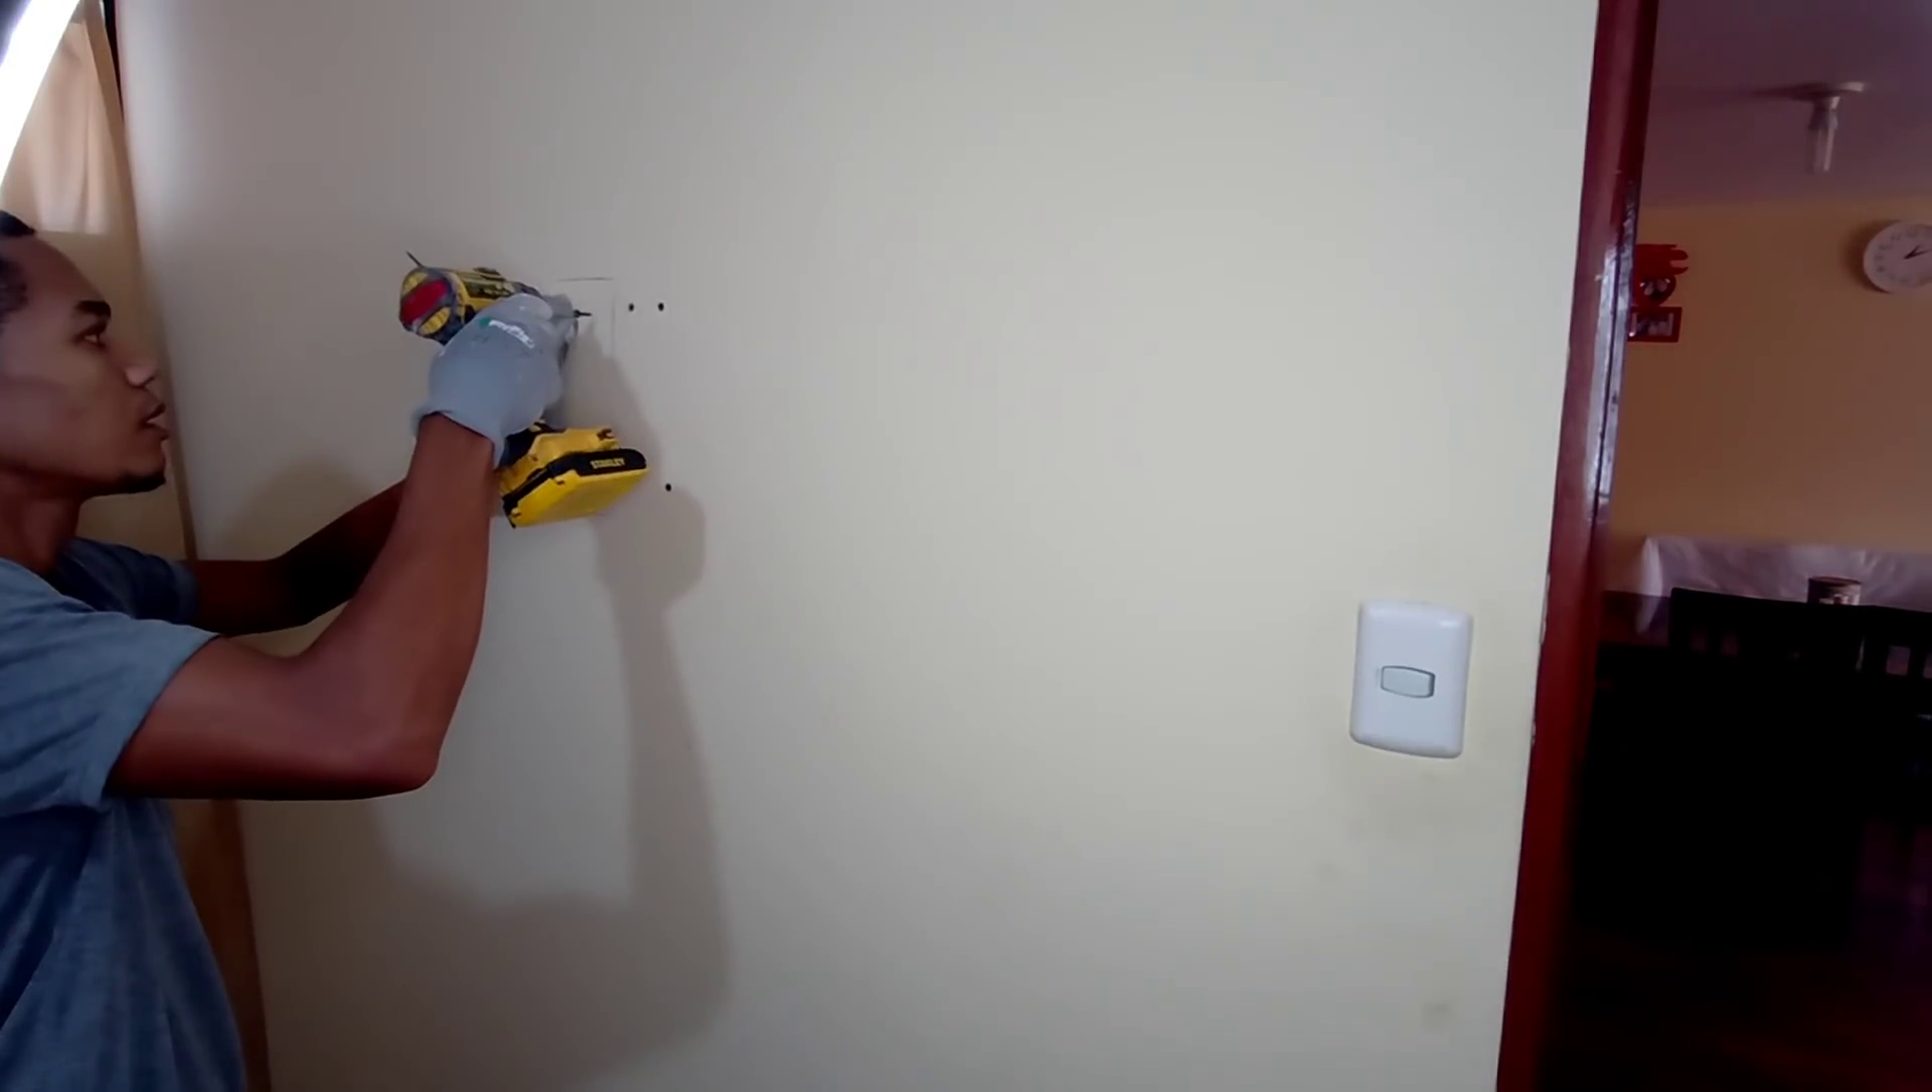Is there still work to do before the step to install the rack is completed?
Yes.